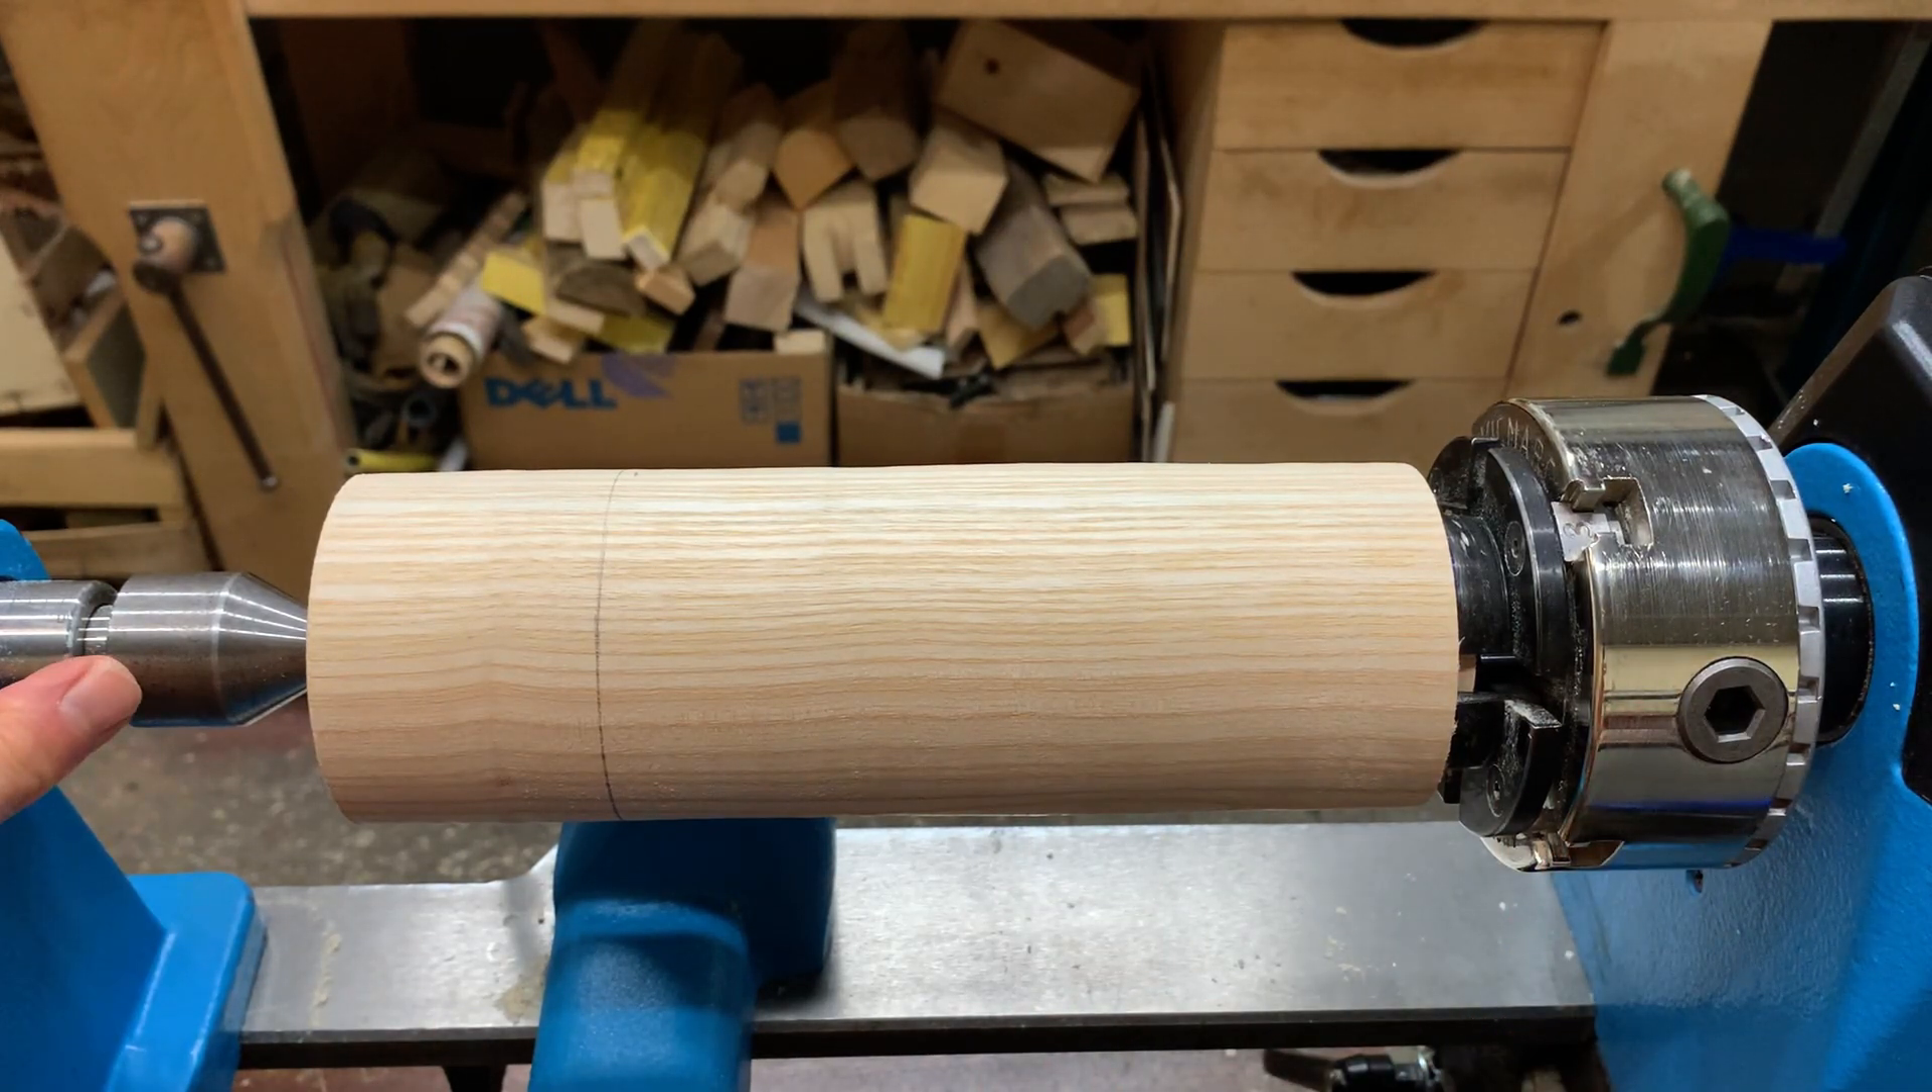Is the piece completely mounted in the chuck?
Yes.